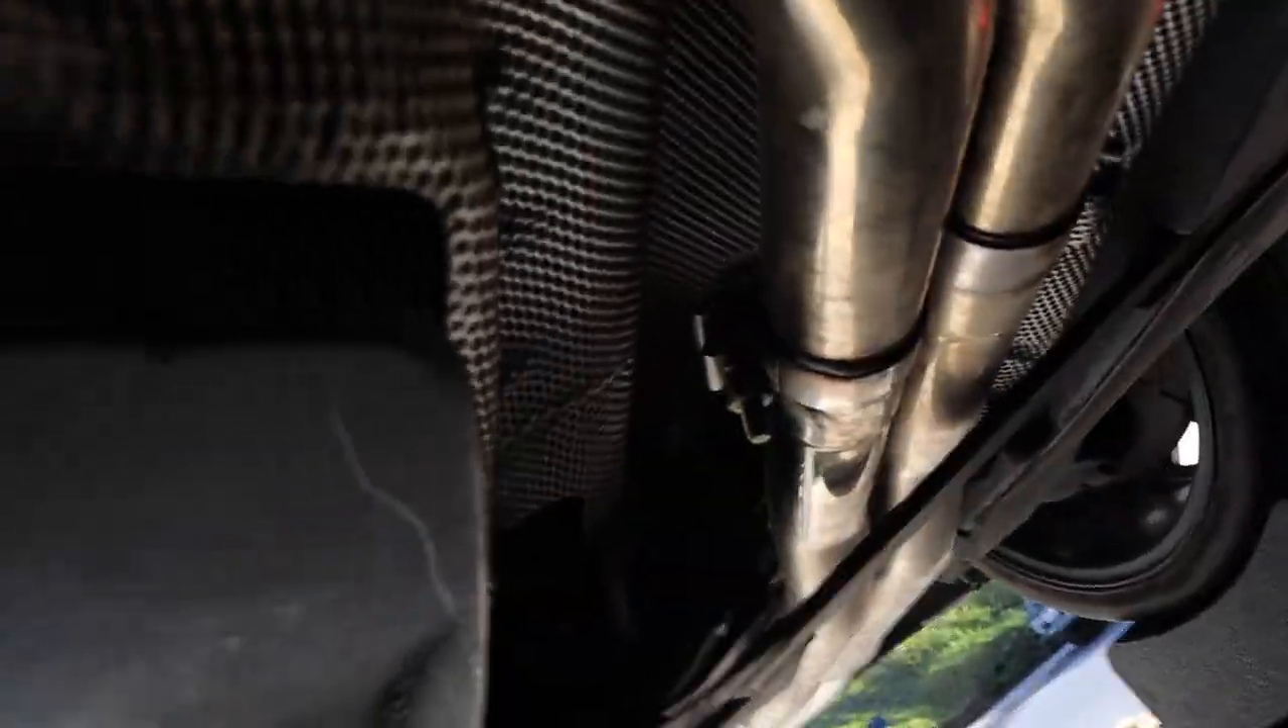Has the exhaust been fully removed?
No.